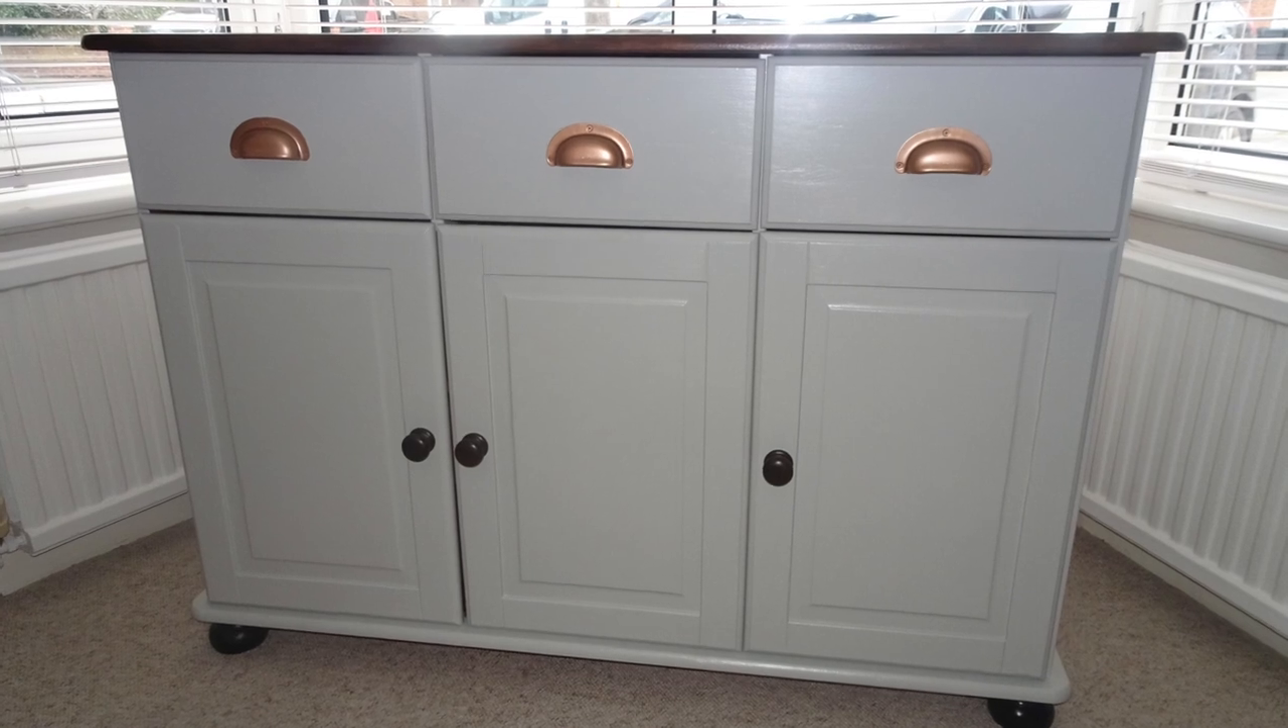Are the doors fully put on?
Yes.